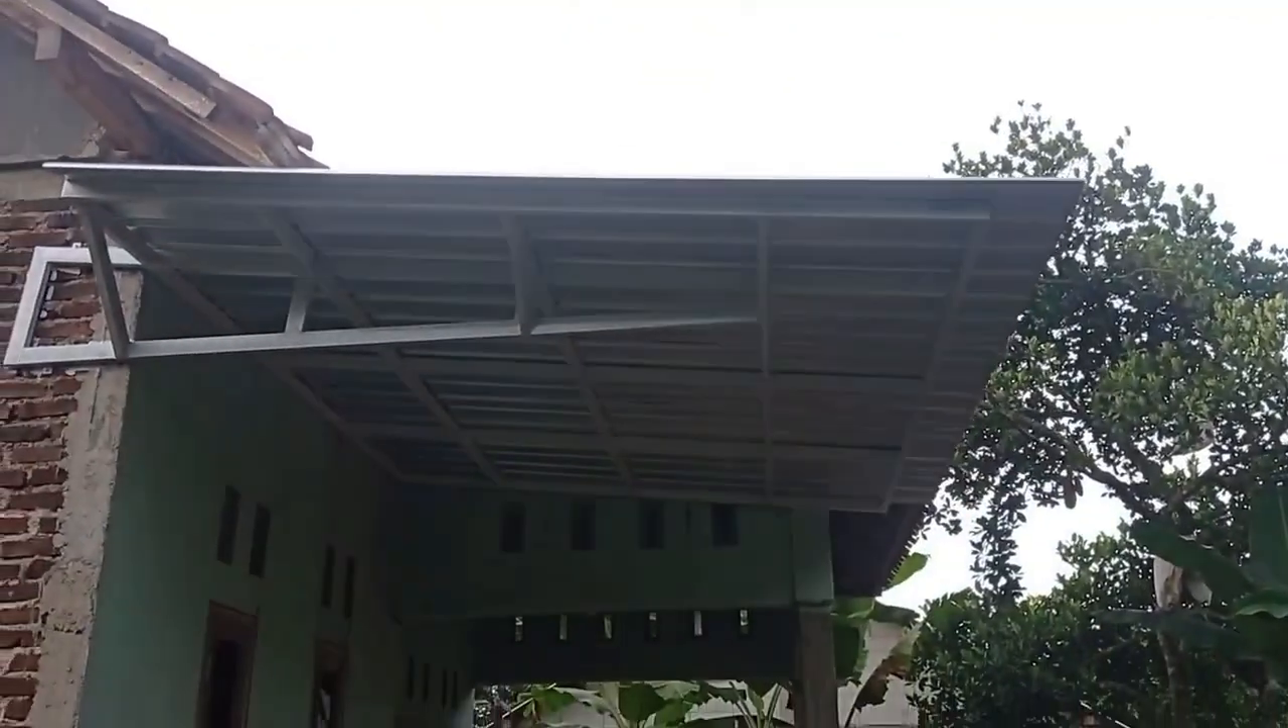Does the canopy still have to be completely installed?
No.